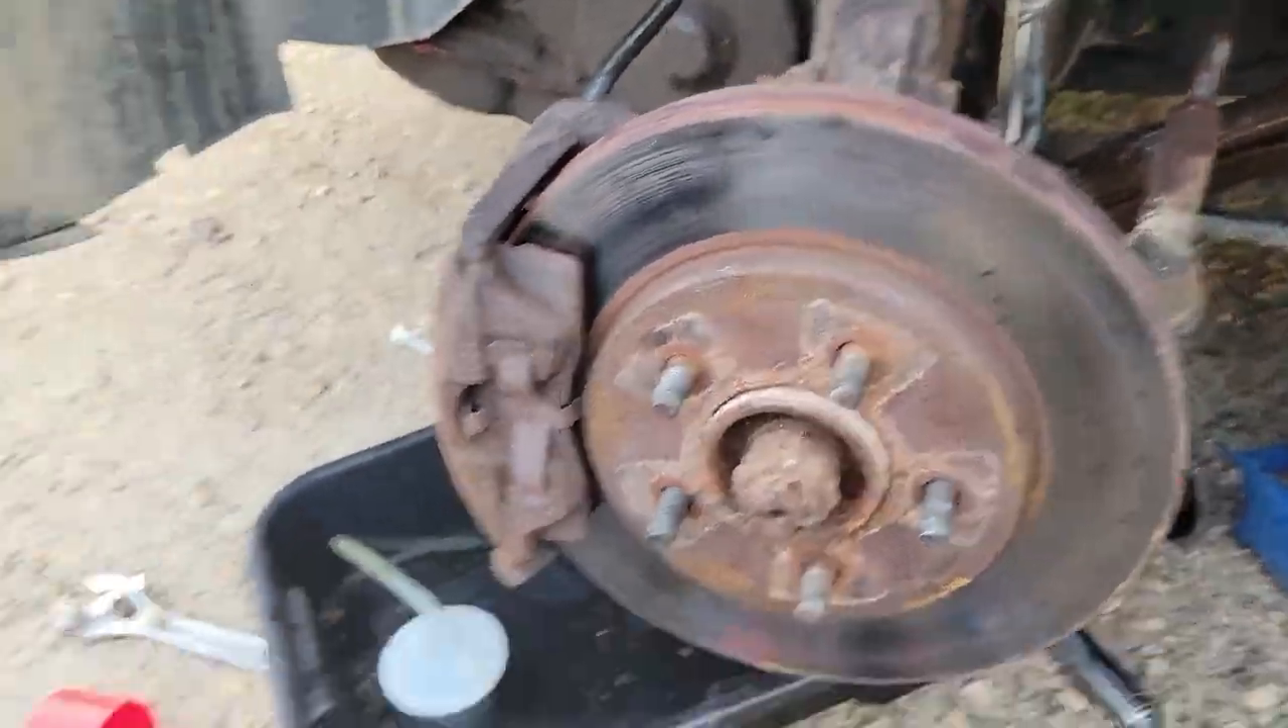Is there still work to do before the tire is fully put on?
Yes.